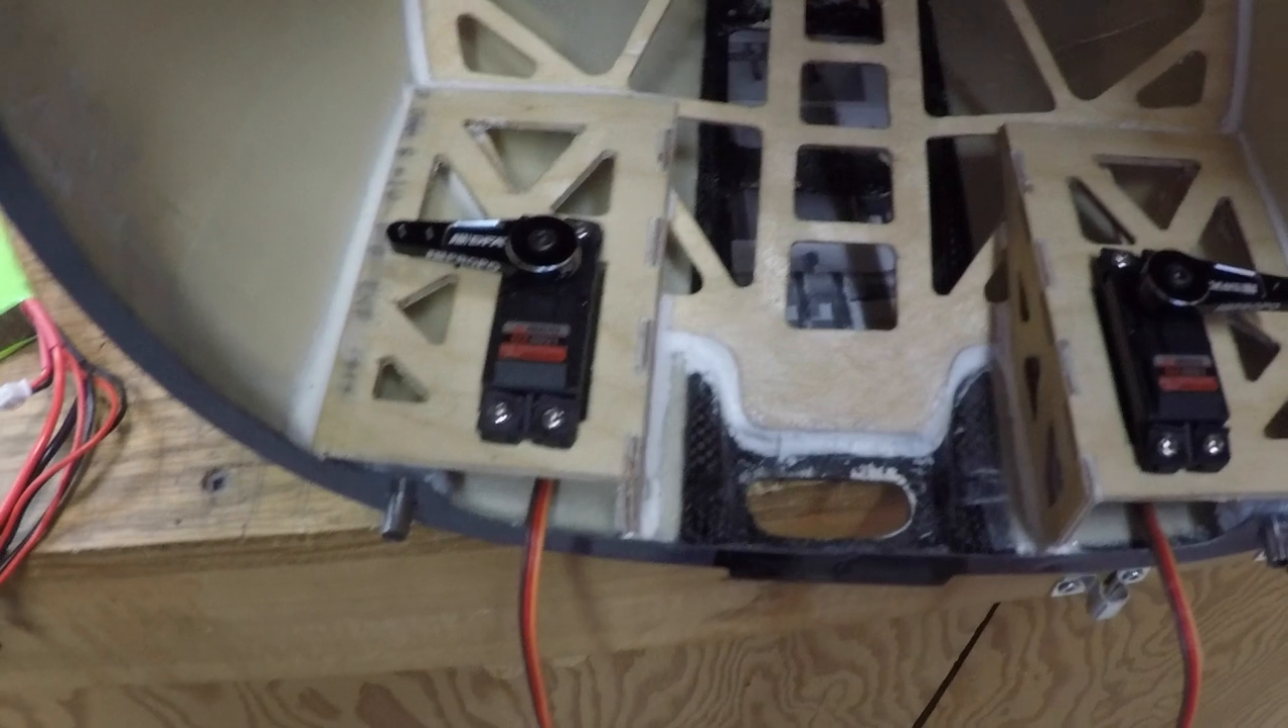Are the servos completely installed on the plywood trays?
Yes.